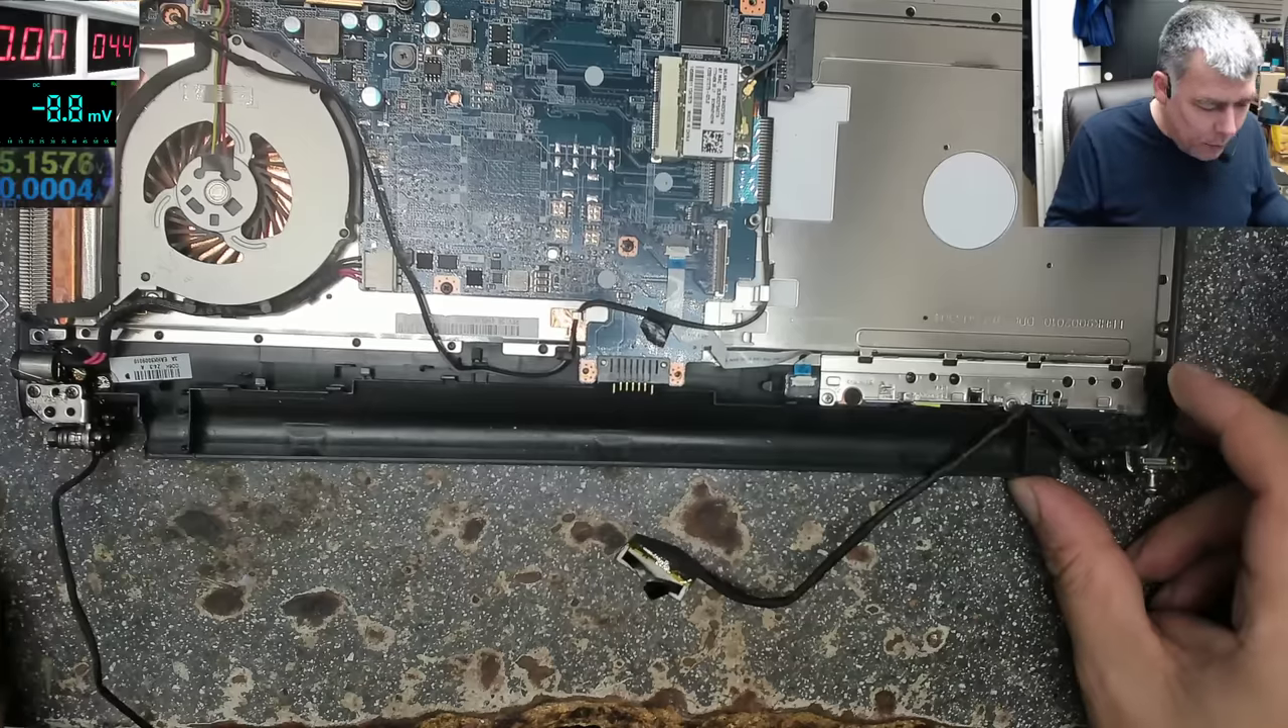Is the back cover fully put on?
No.